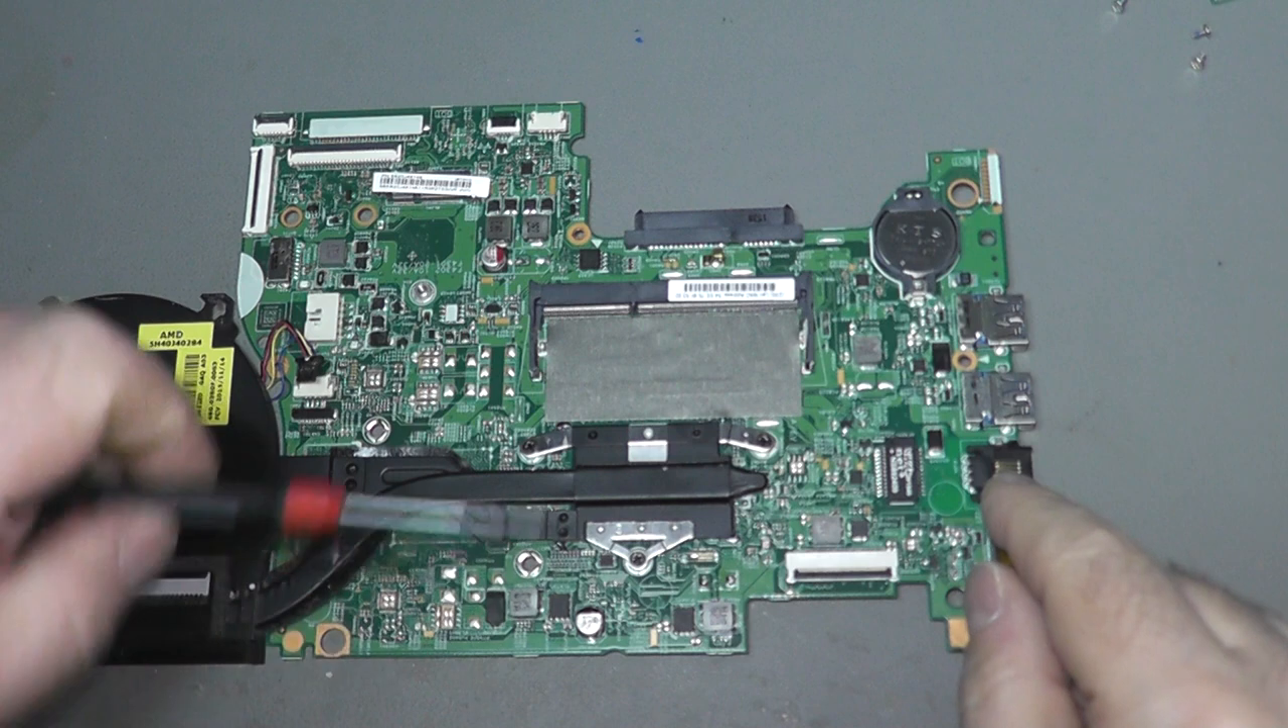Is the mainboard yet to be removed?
No.